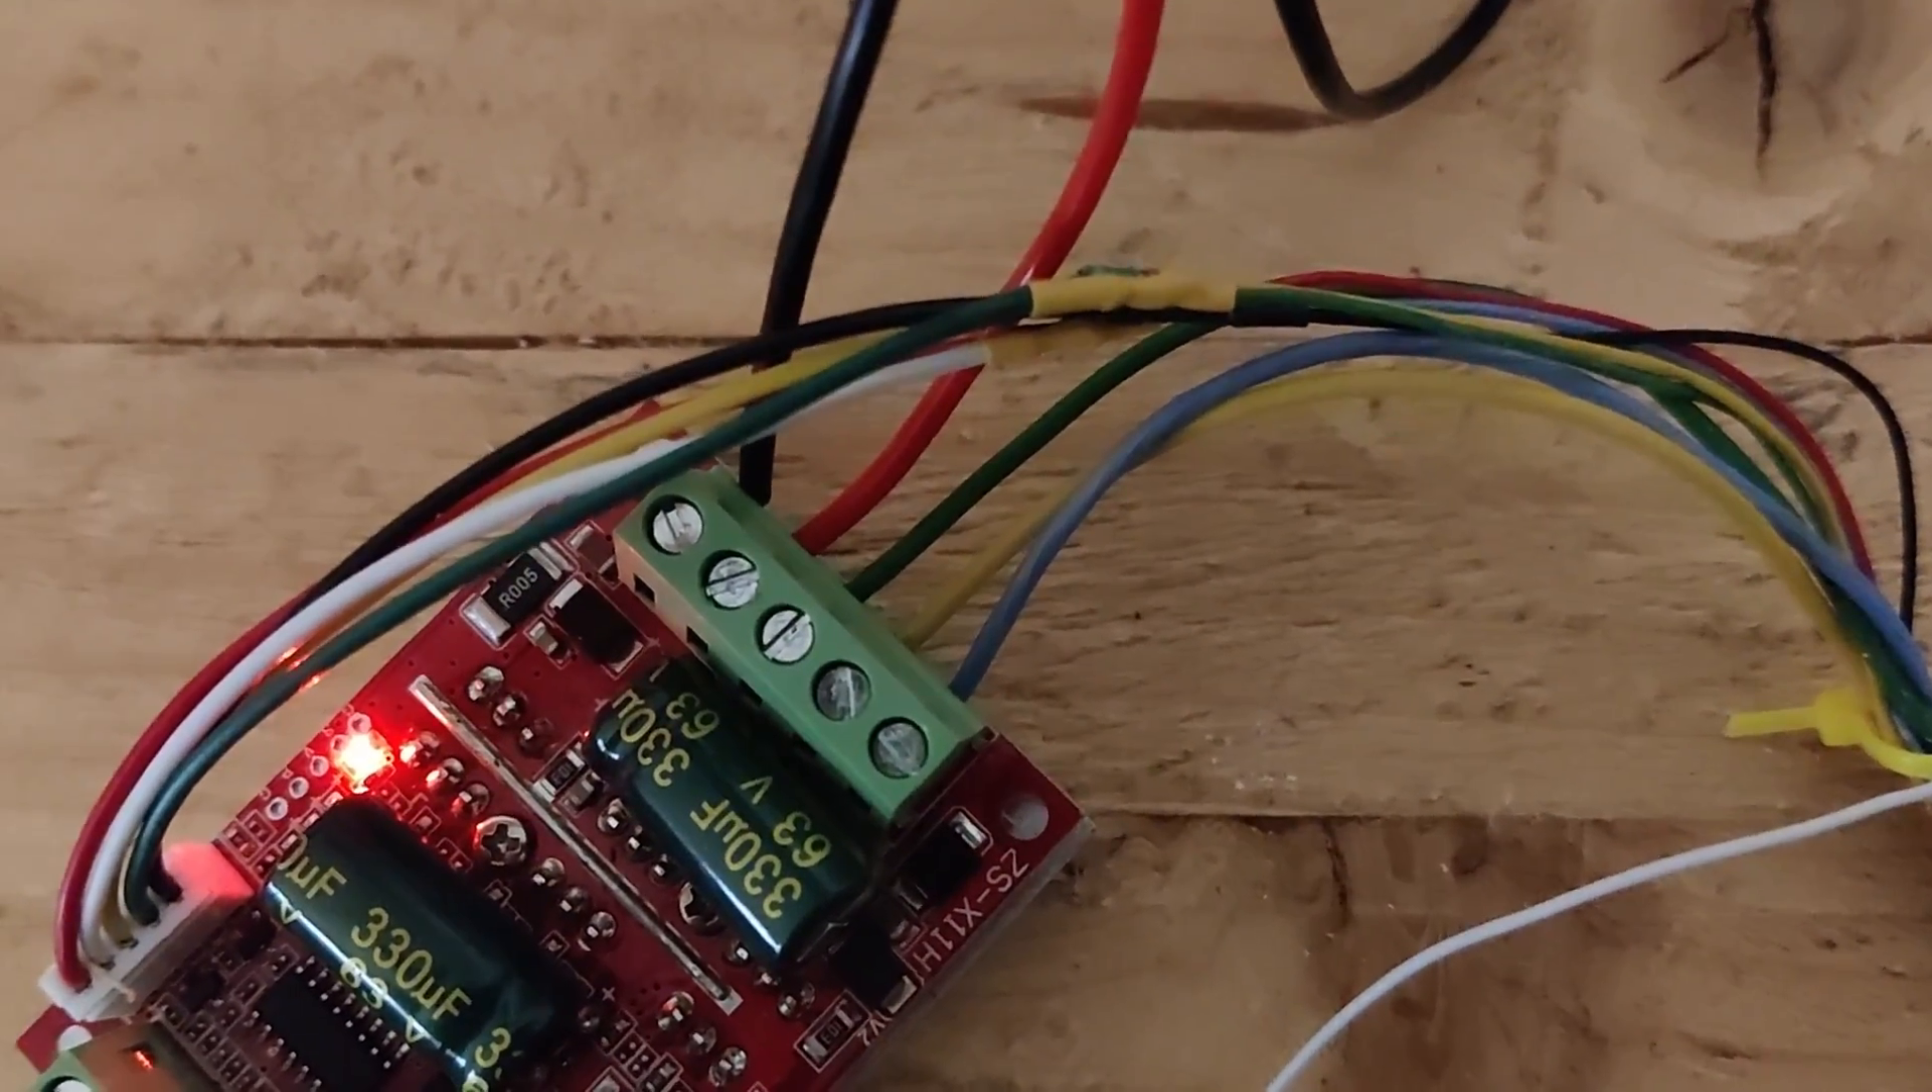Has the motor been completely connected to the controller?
Yes.